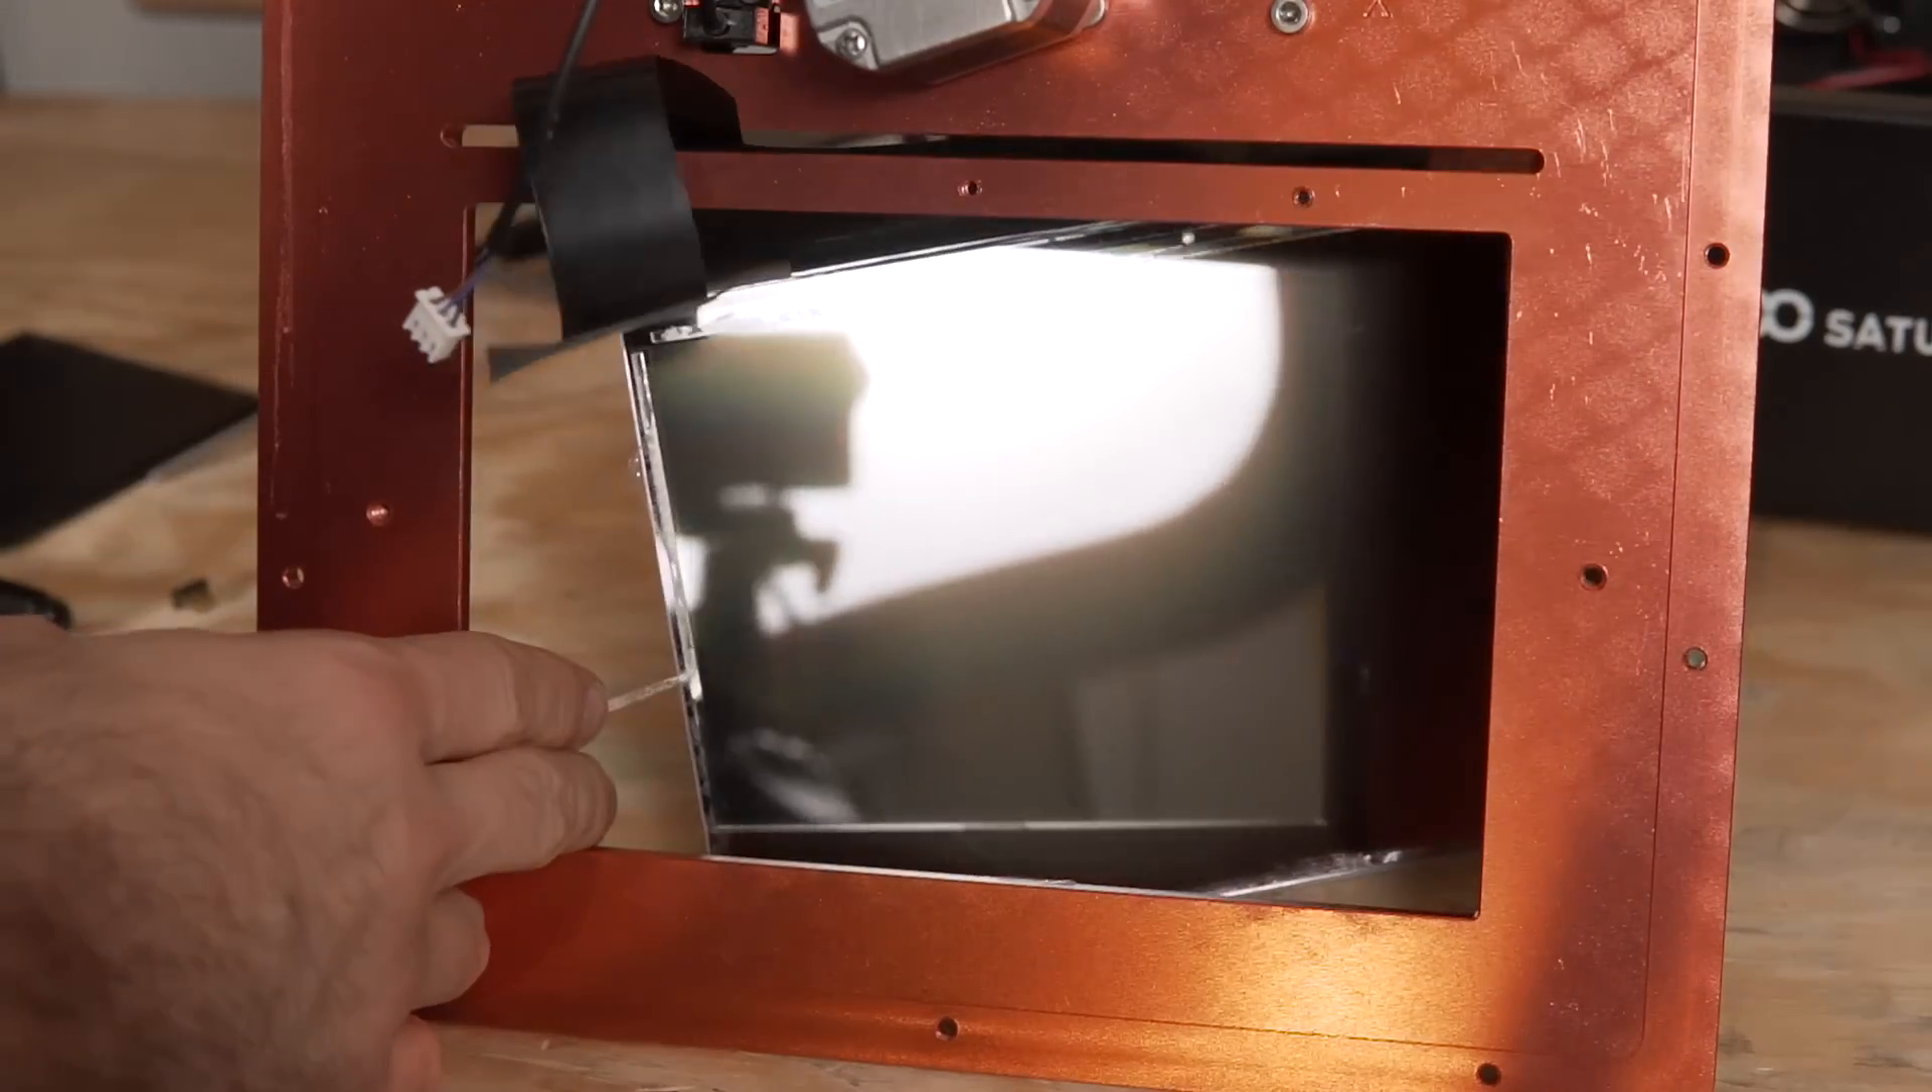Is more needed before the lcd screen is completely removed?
Yes.